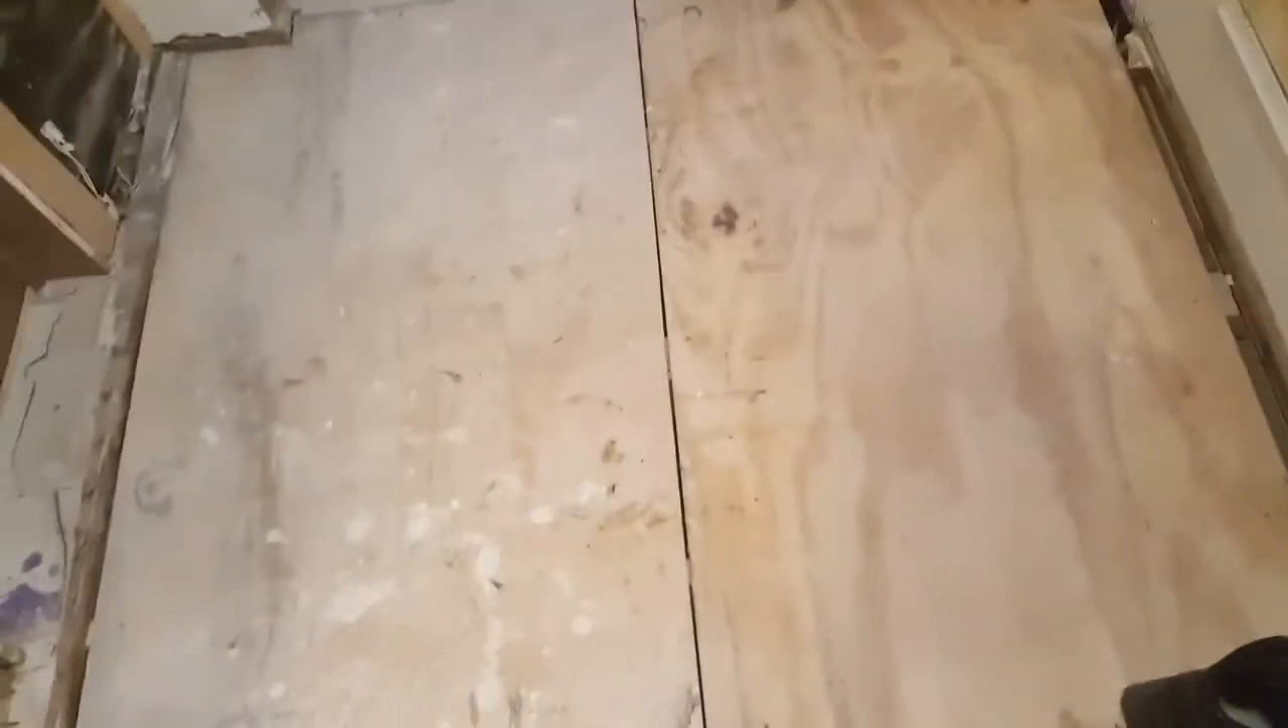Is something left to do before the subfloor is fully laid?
No.